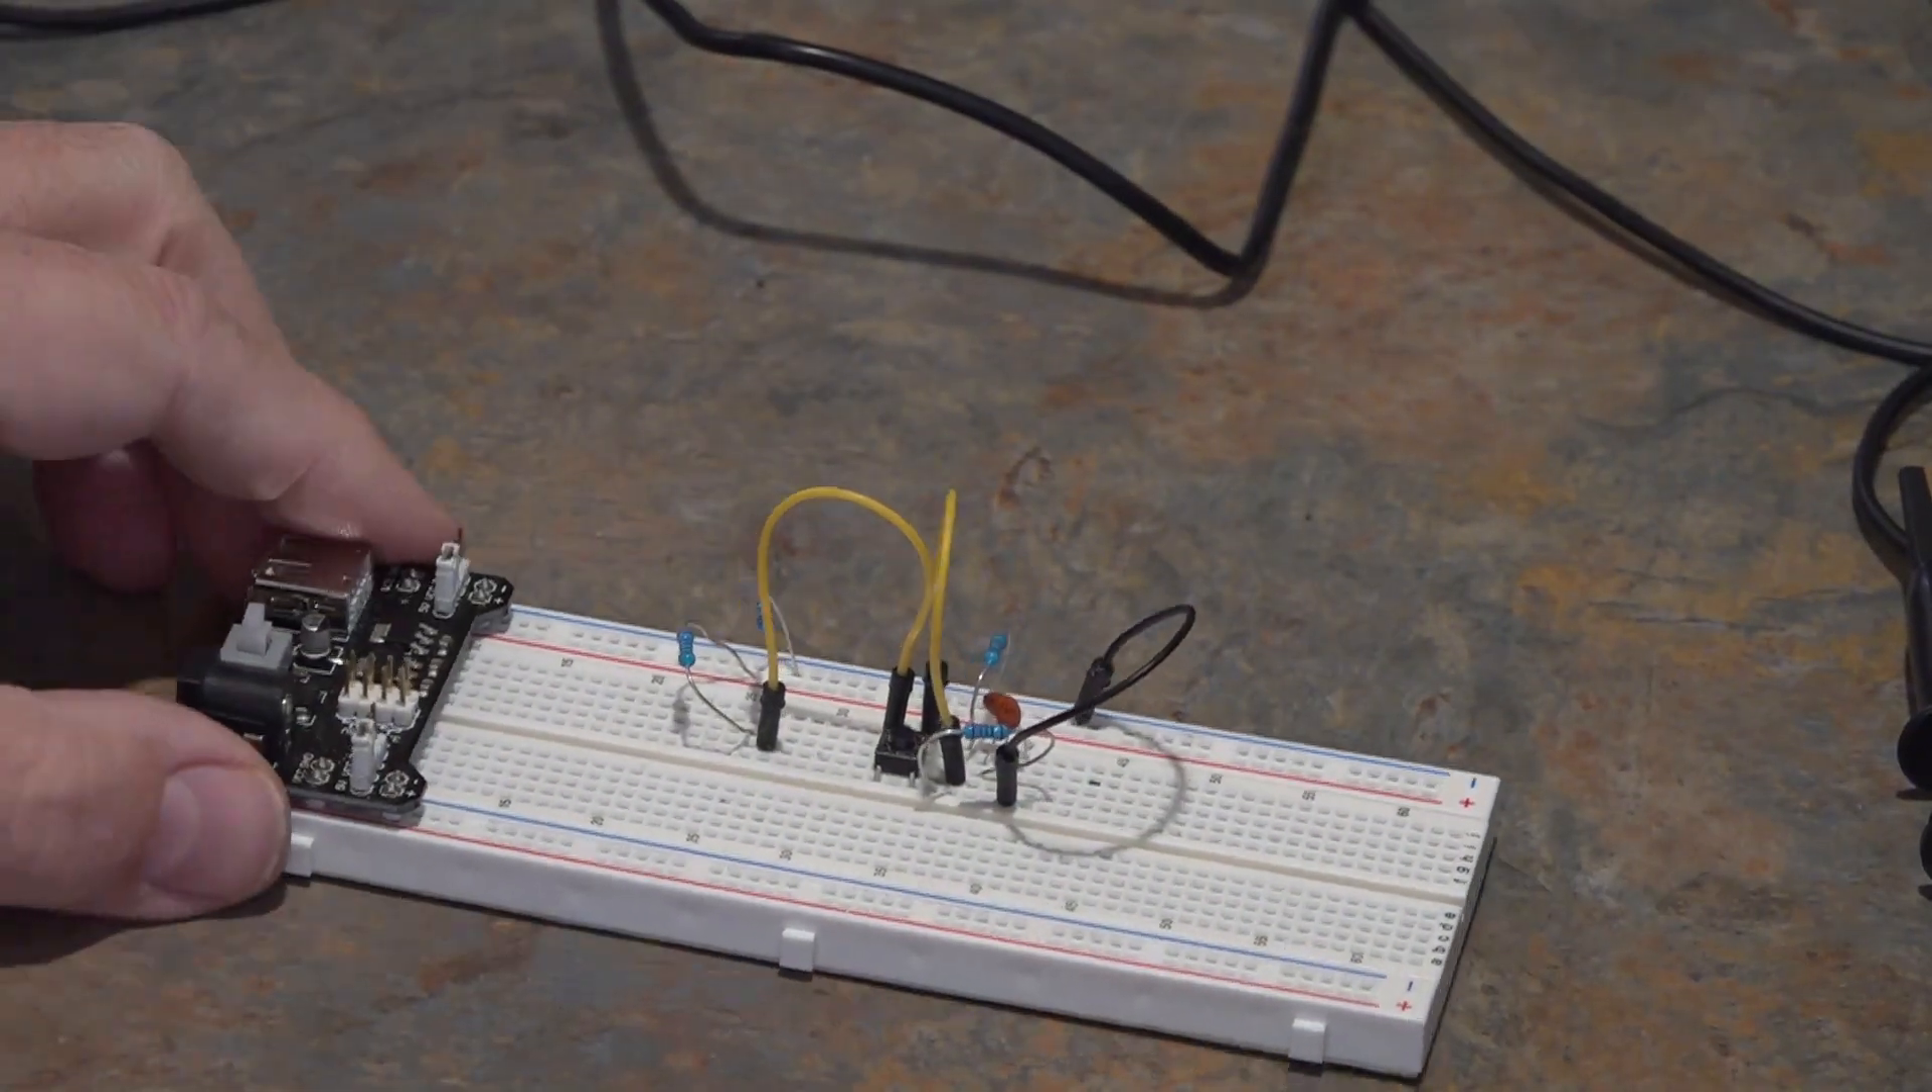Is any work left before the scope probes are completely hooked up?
Yes.